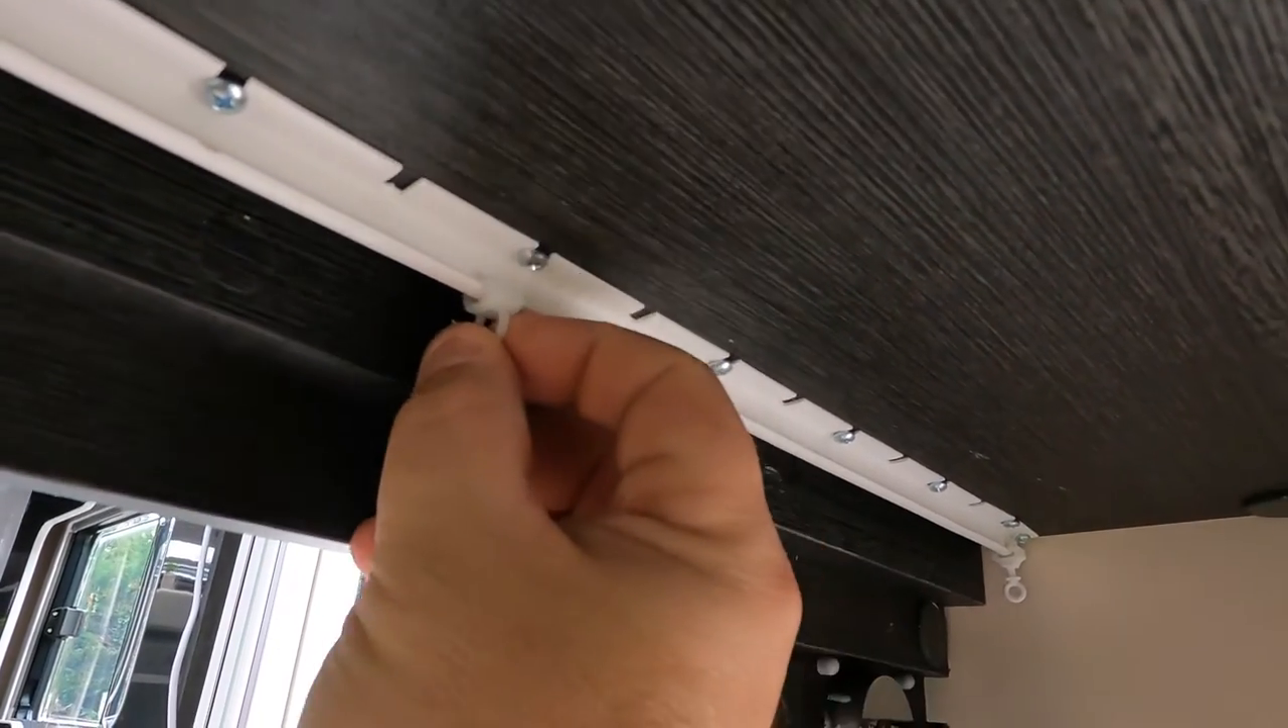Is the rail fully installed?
Yes.